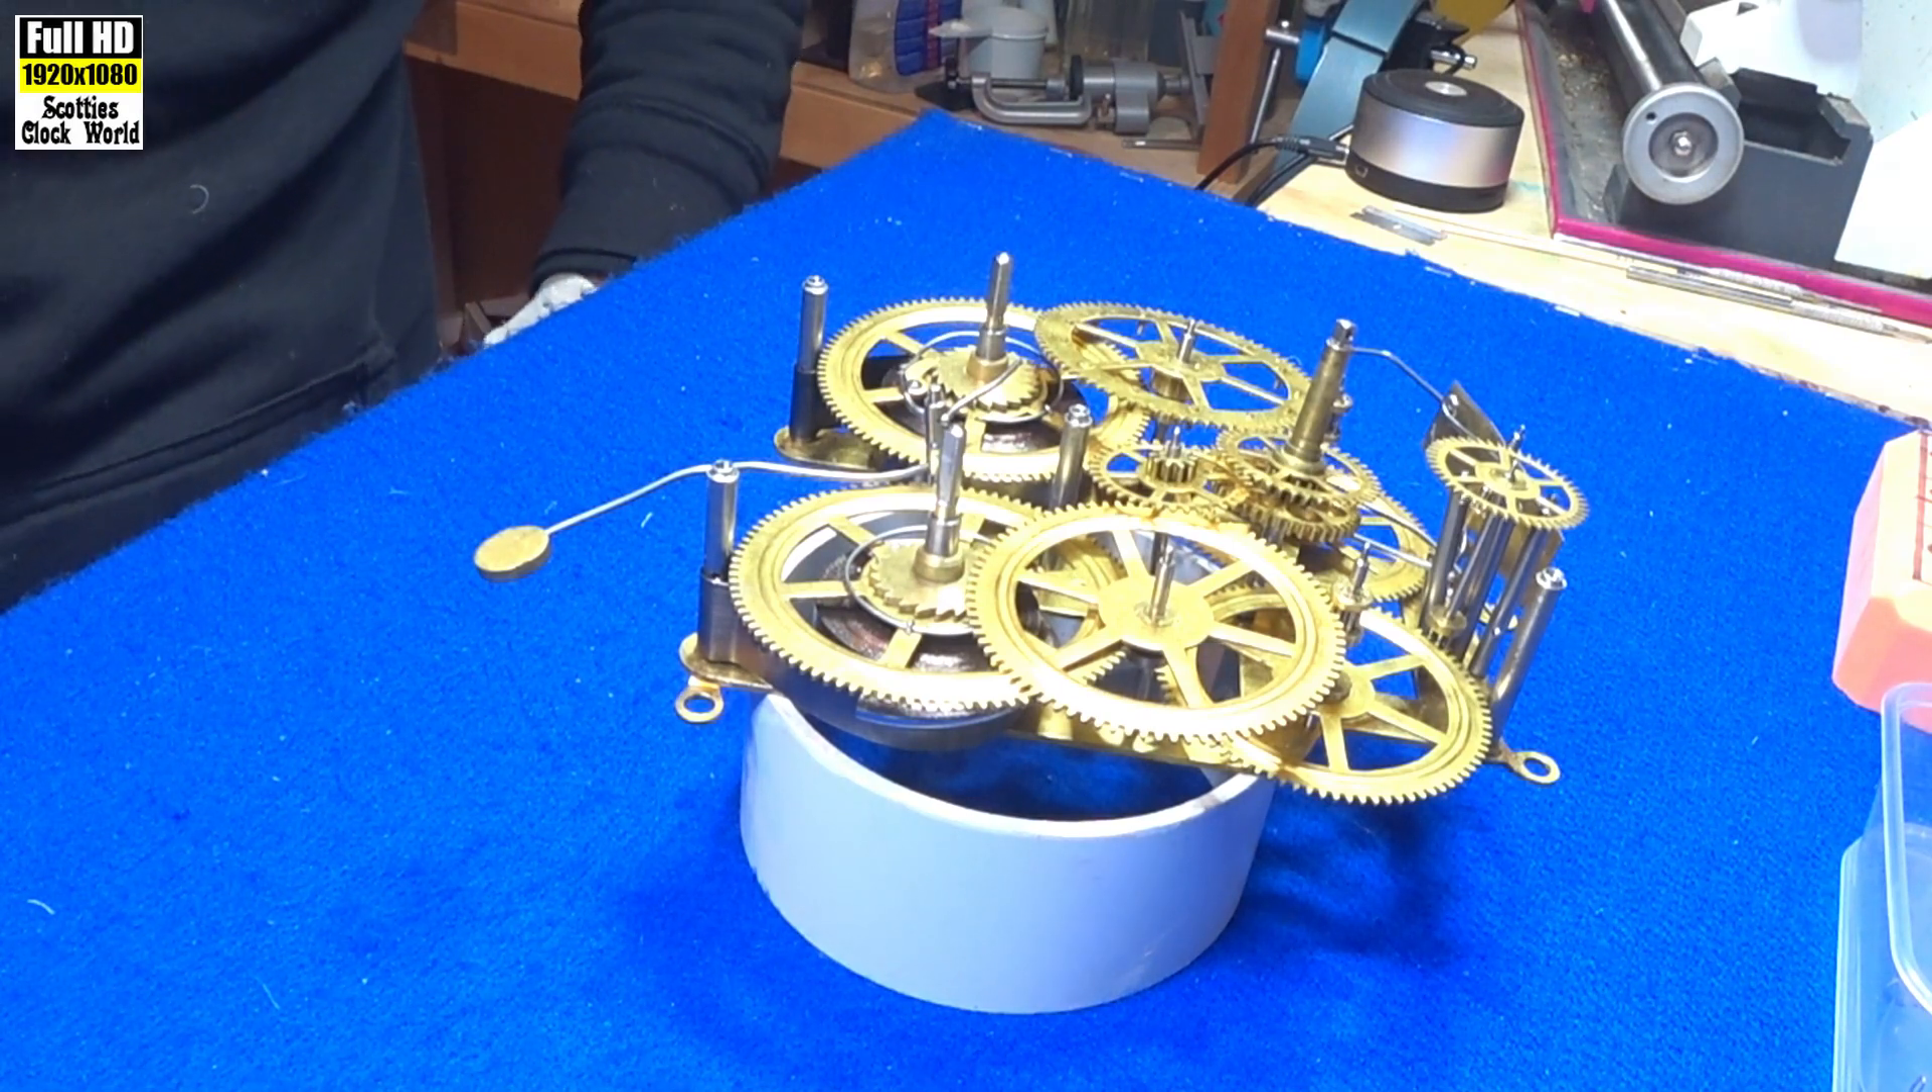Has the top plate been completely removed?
Yes.